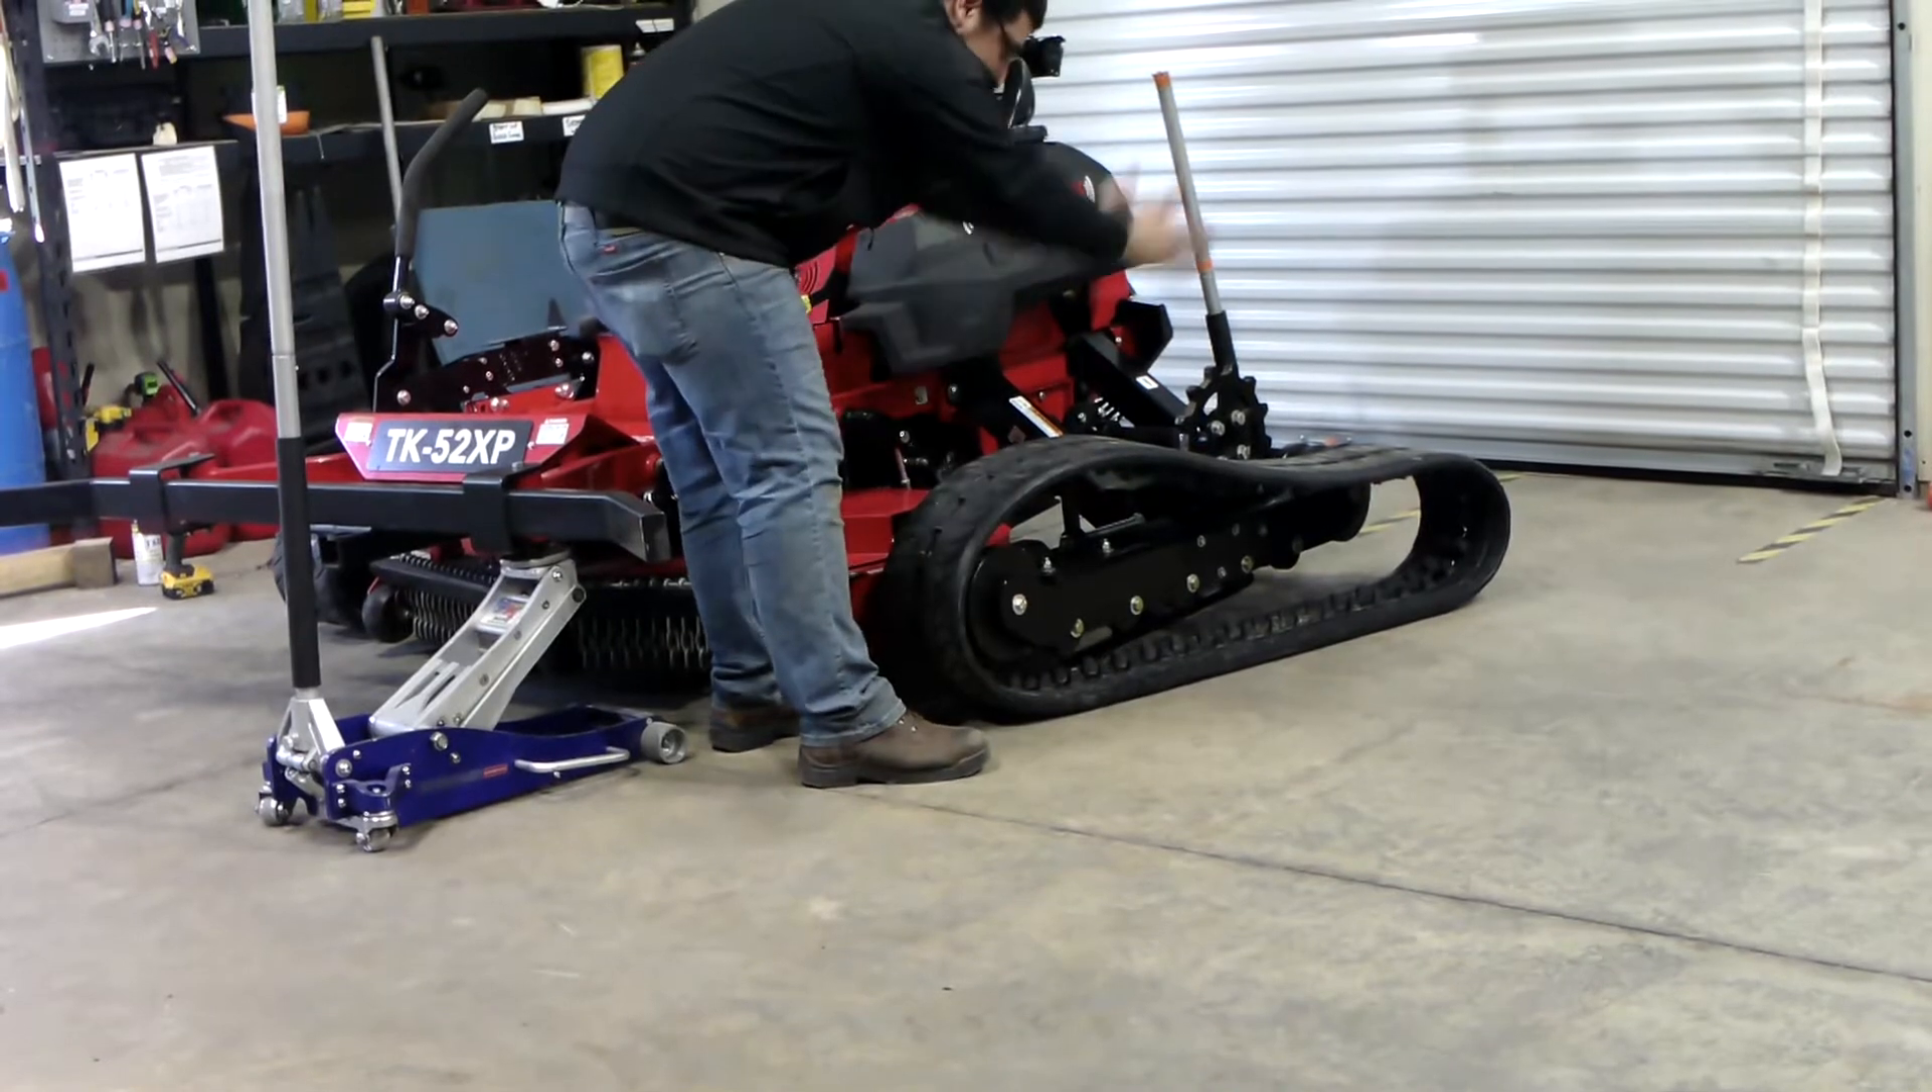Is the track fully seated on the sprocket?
No.